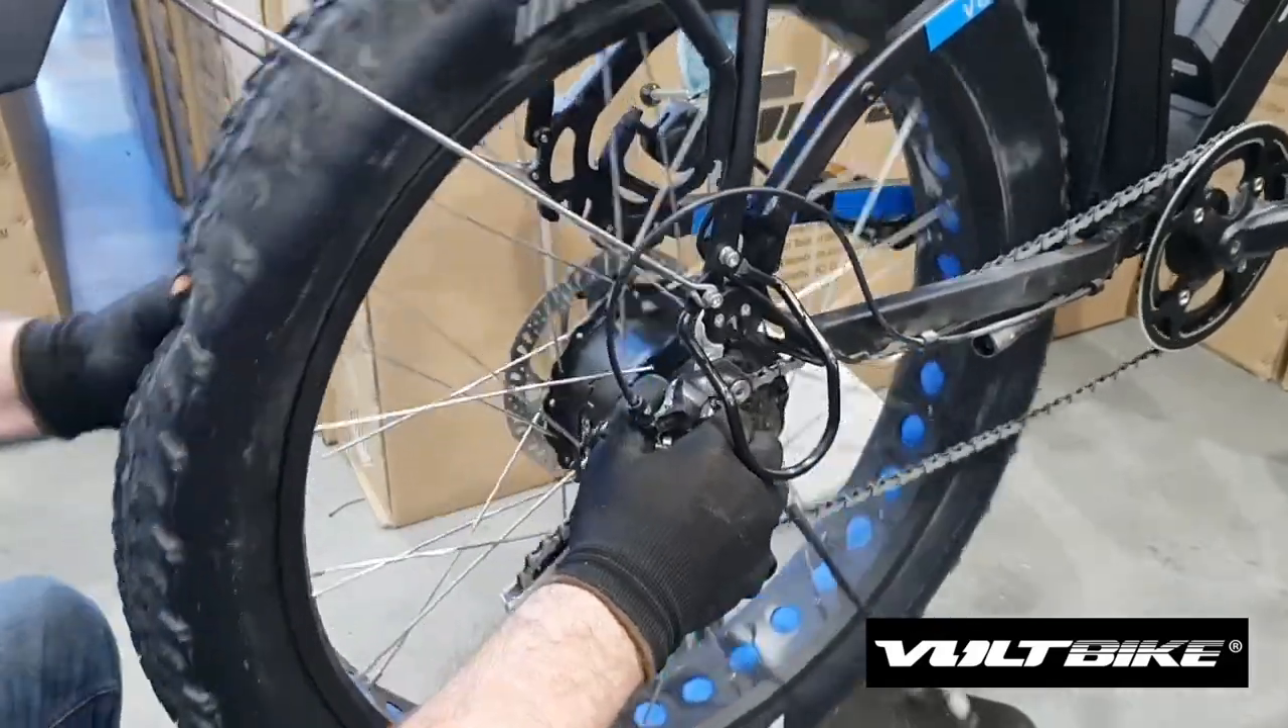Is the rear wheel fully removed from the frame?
No.